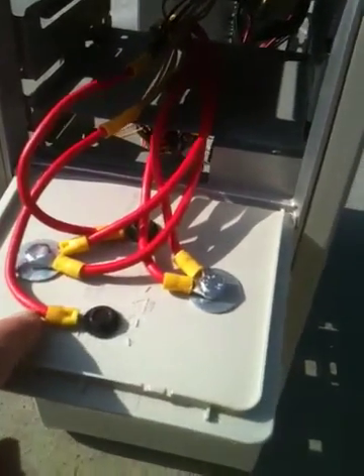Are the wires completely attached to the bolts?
Yes.